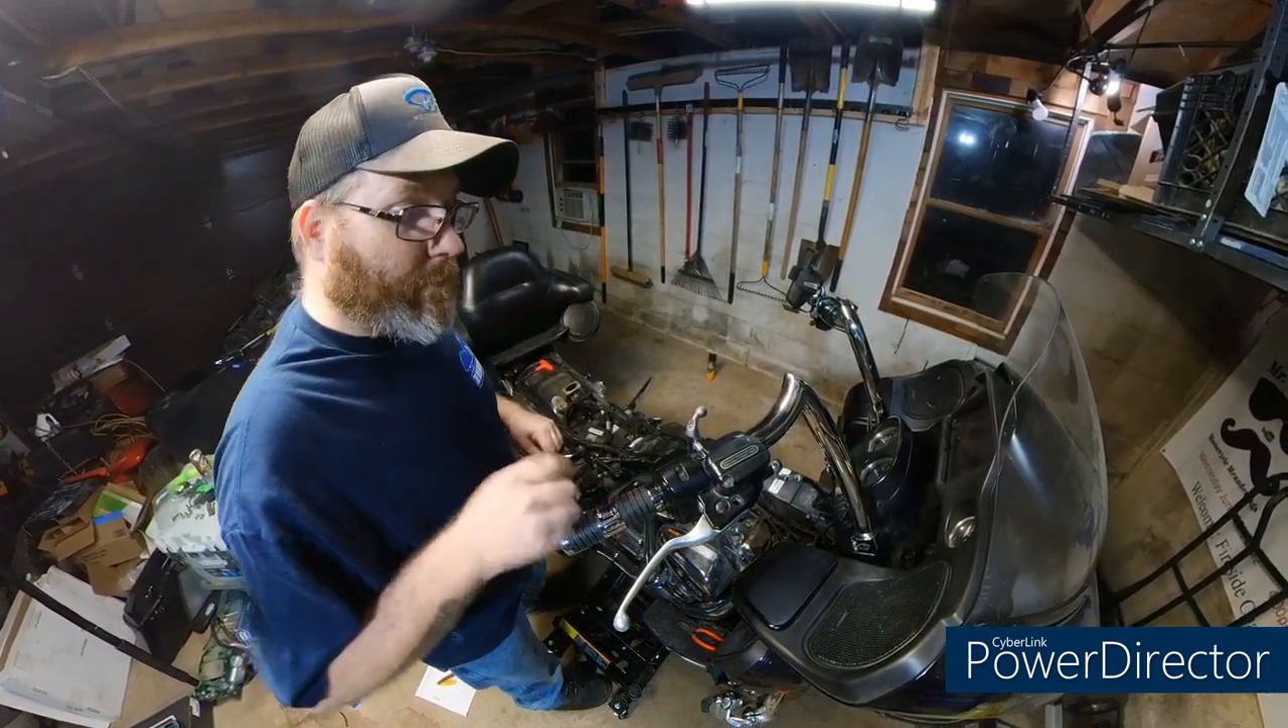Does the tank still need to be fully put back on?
Yes.